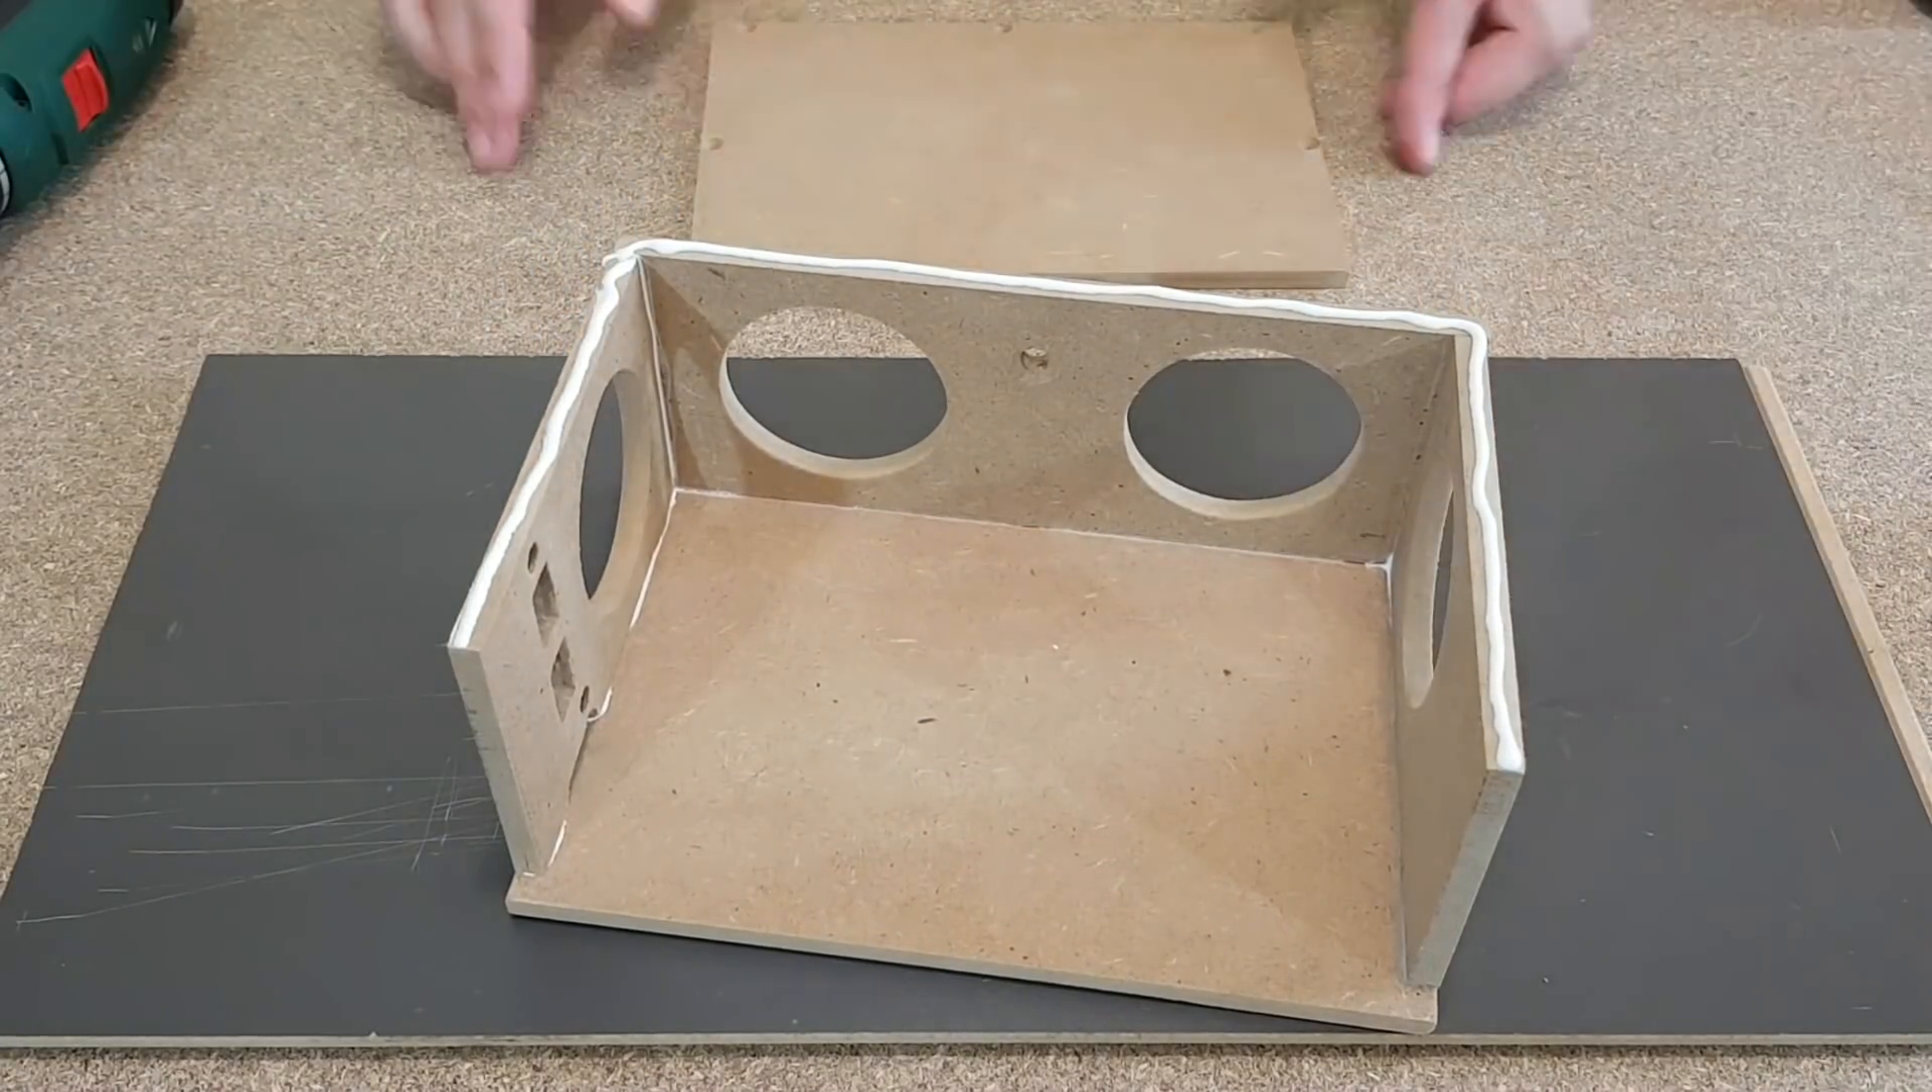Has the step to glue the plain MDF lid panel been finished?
No.